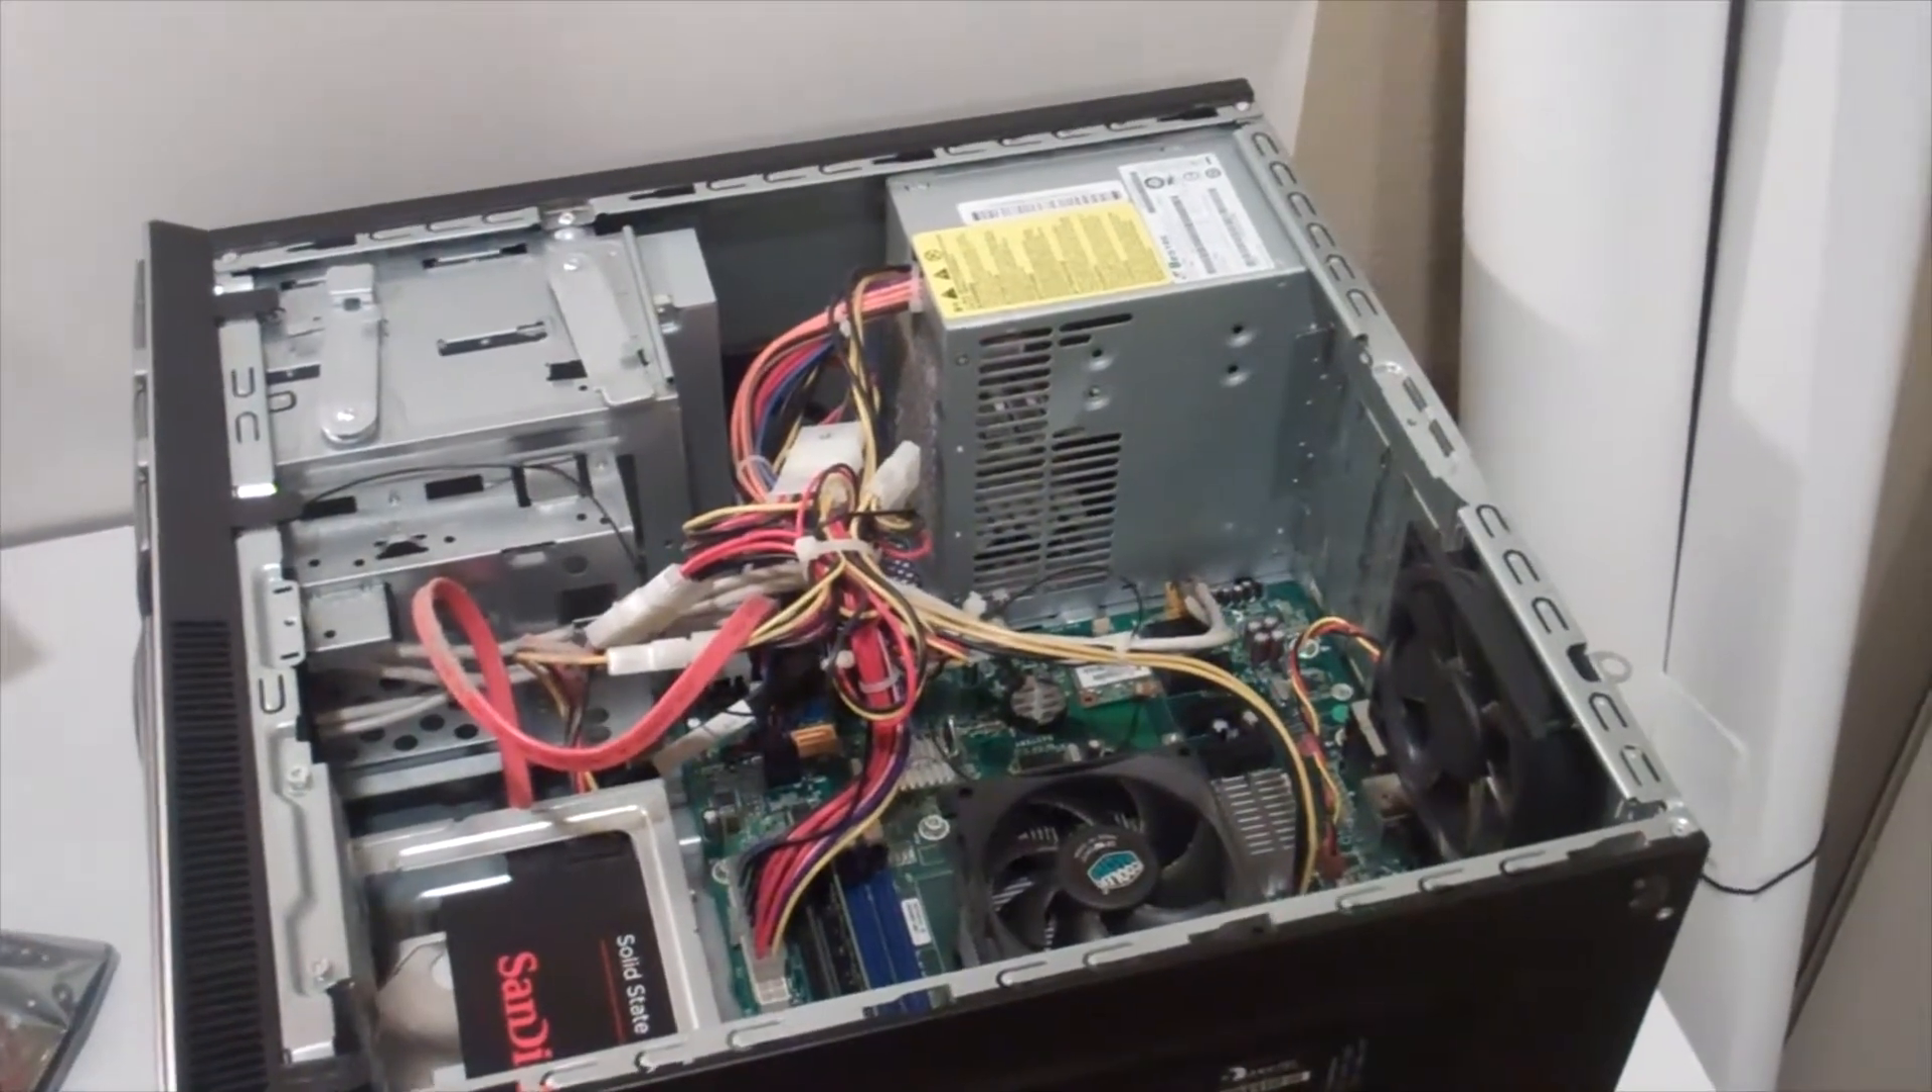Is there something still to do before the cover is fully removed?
No.